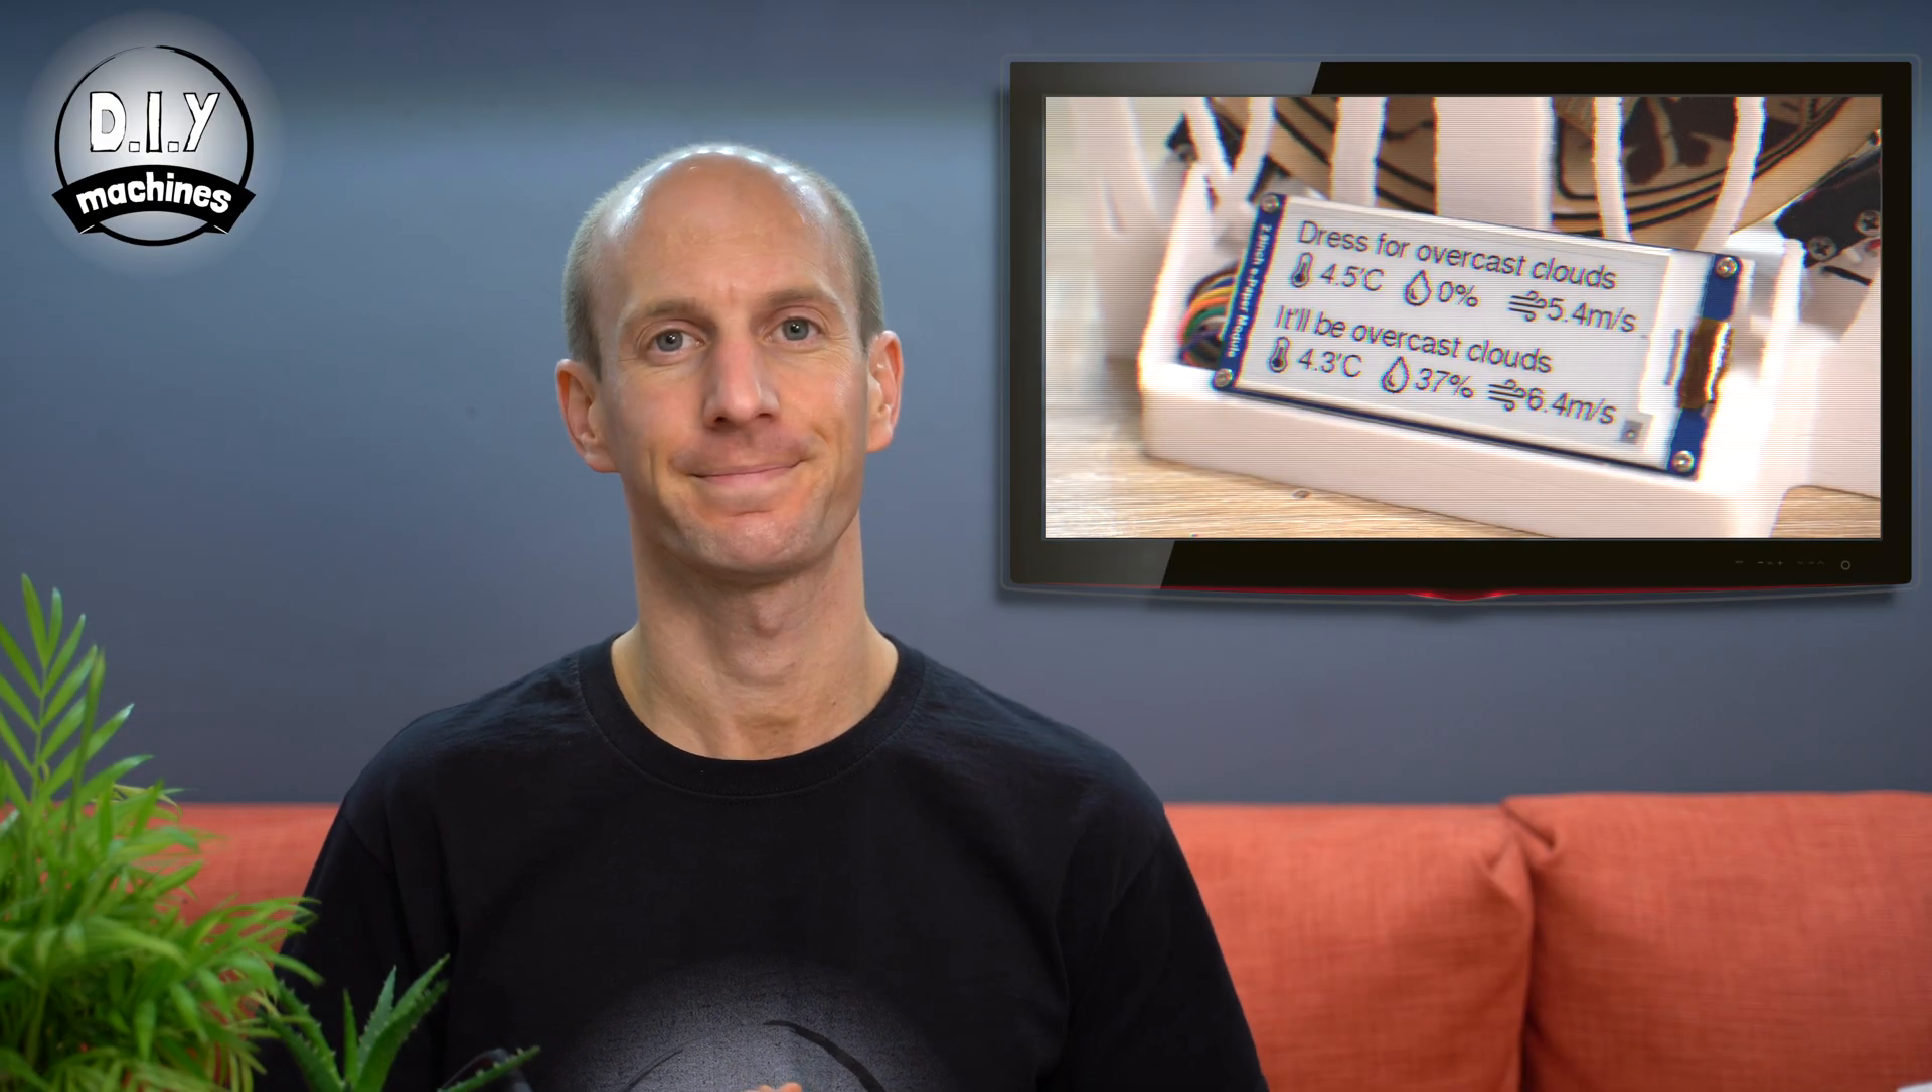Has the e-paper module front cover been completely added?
No.